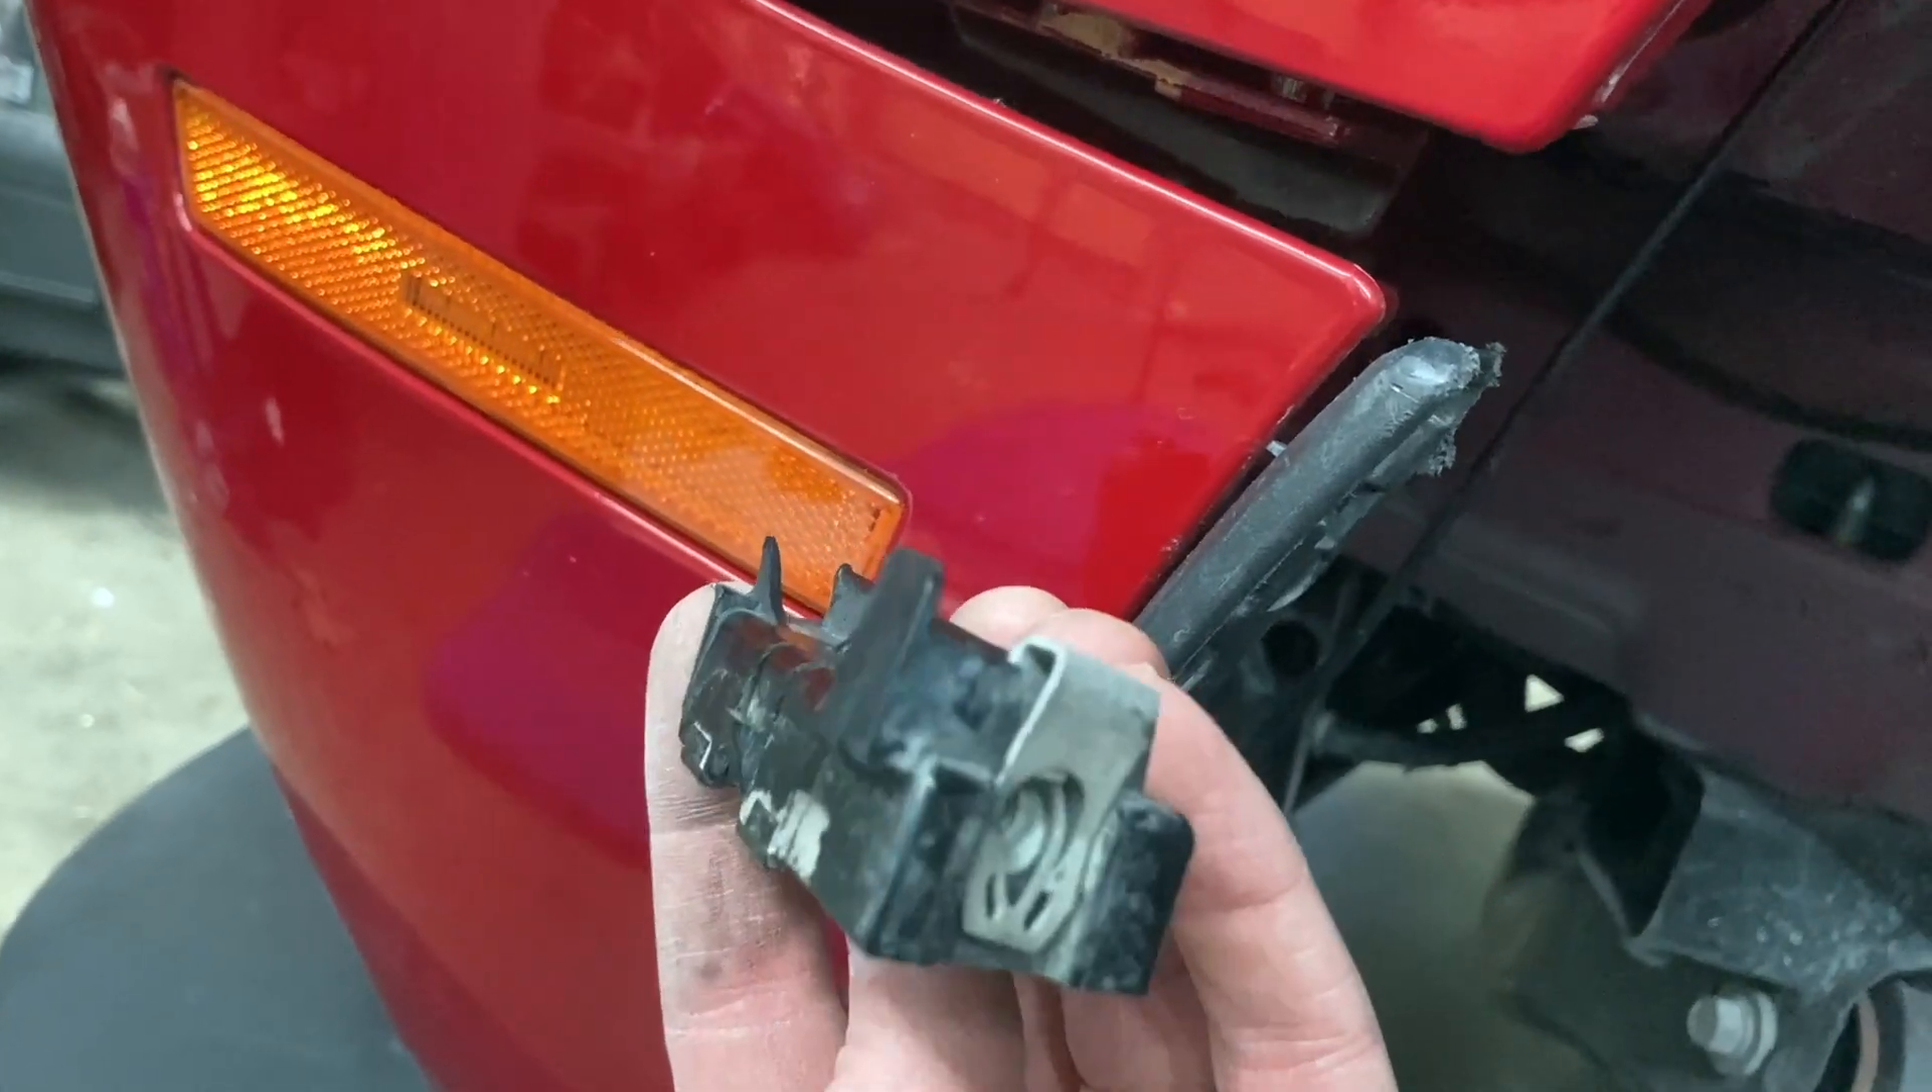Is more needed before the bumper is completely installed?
Yes.